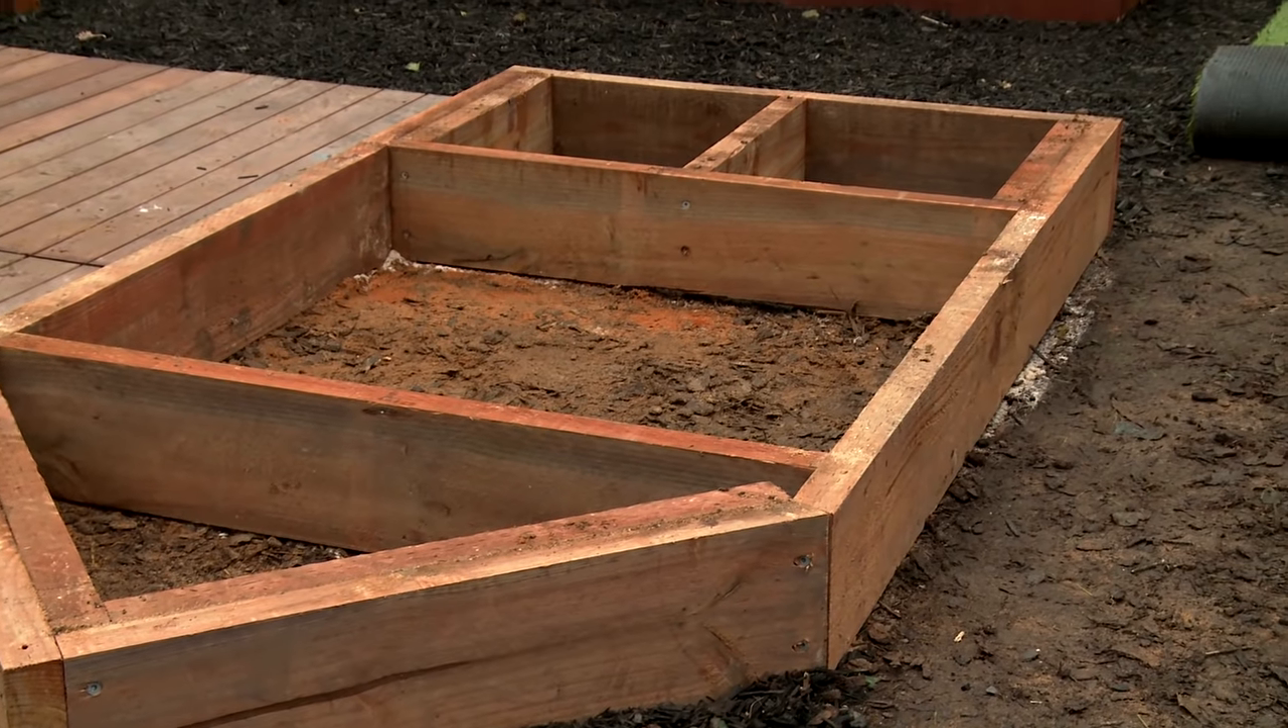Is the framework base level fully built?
Yes.